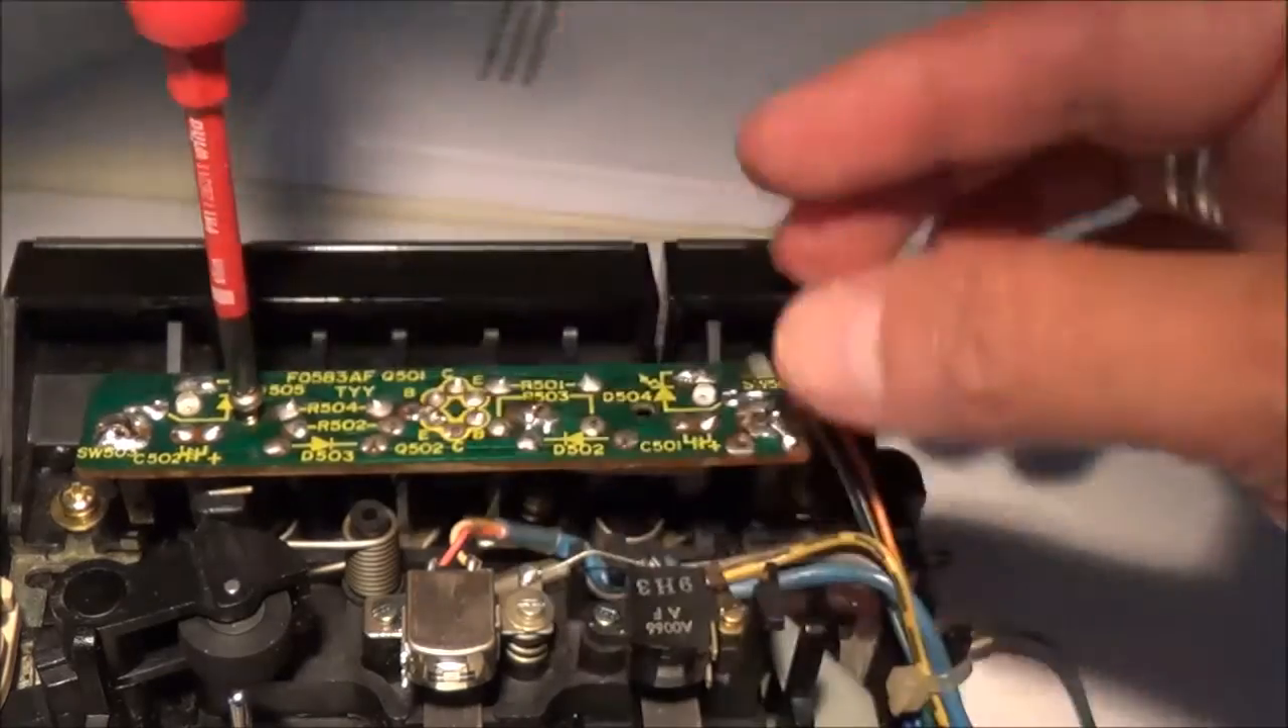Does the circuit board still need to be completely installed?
Yes.